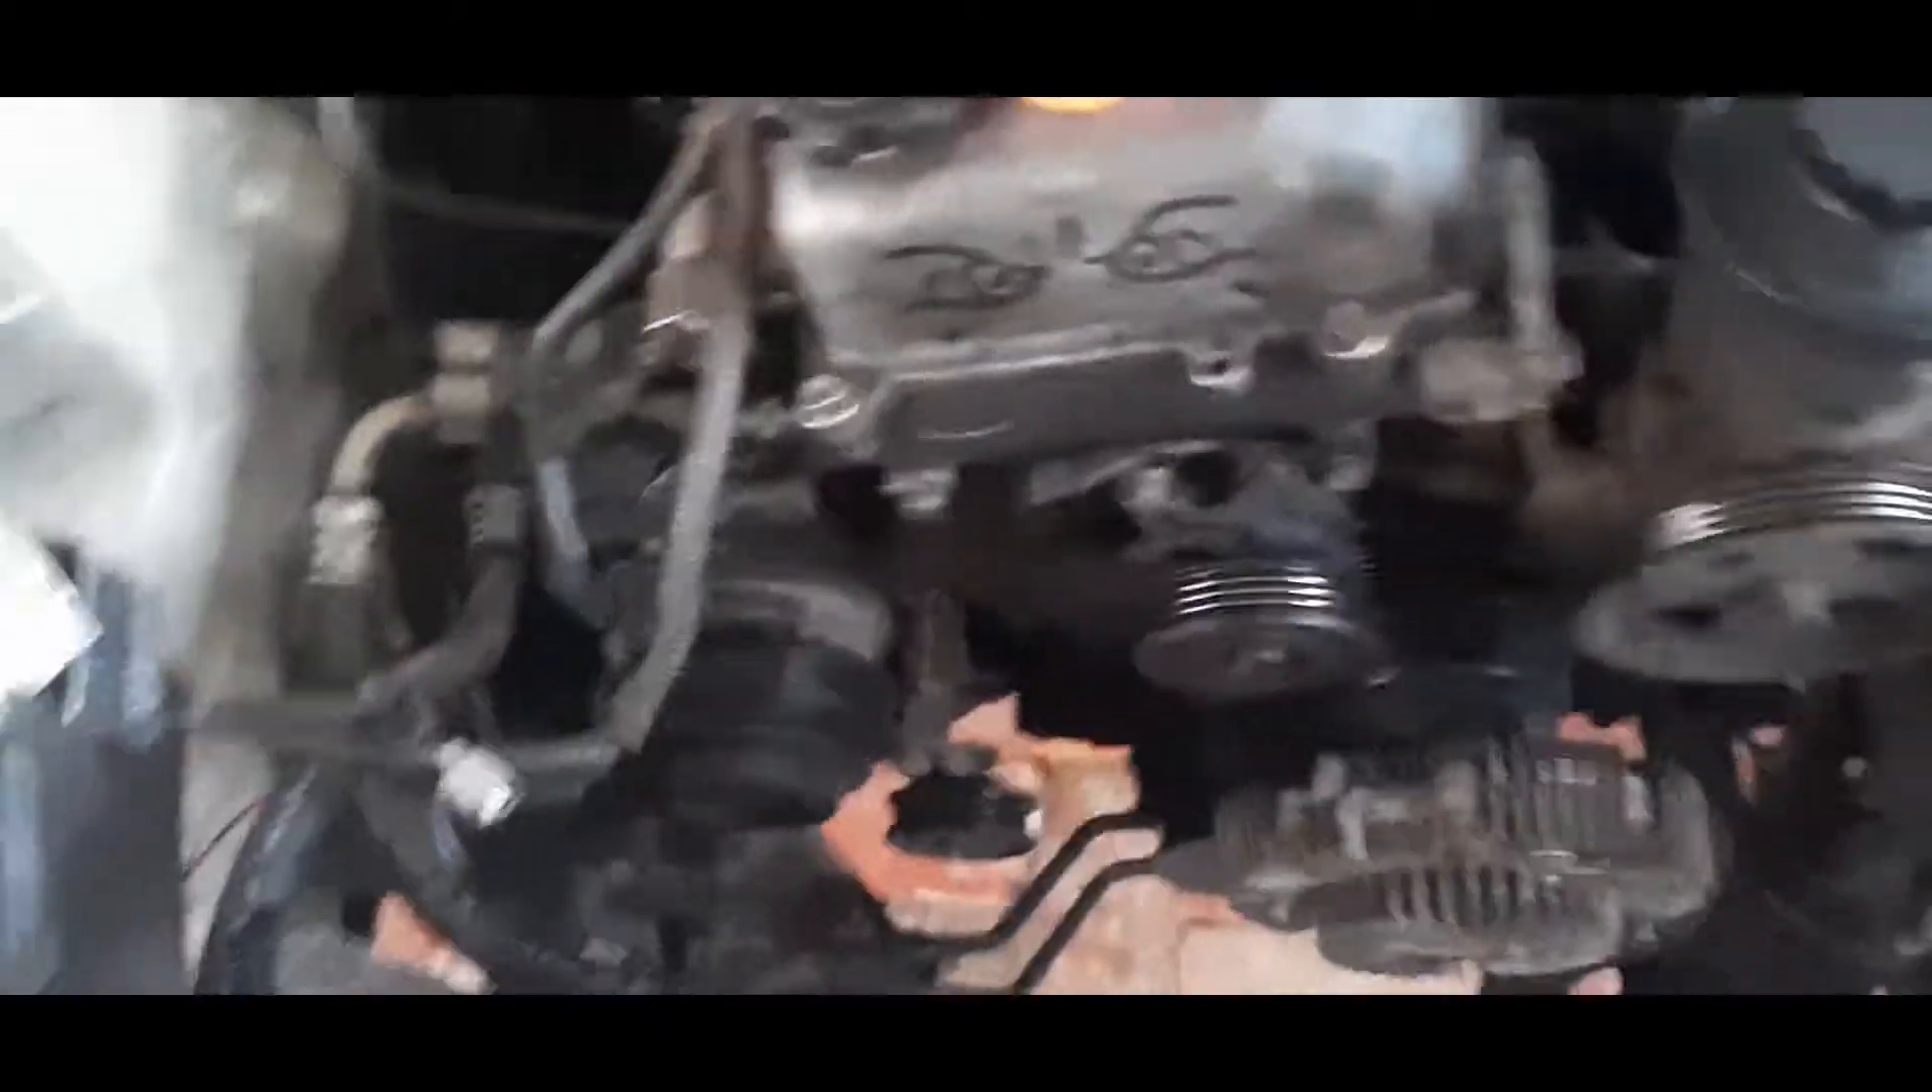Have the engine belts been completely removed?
Yes.